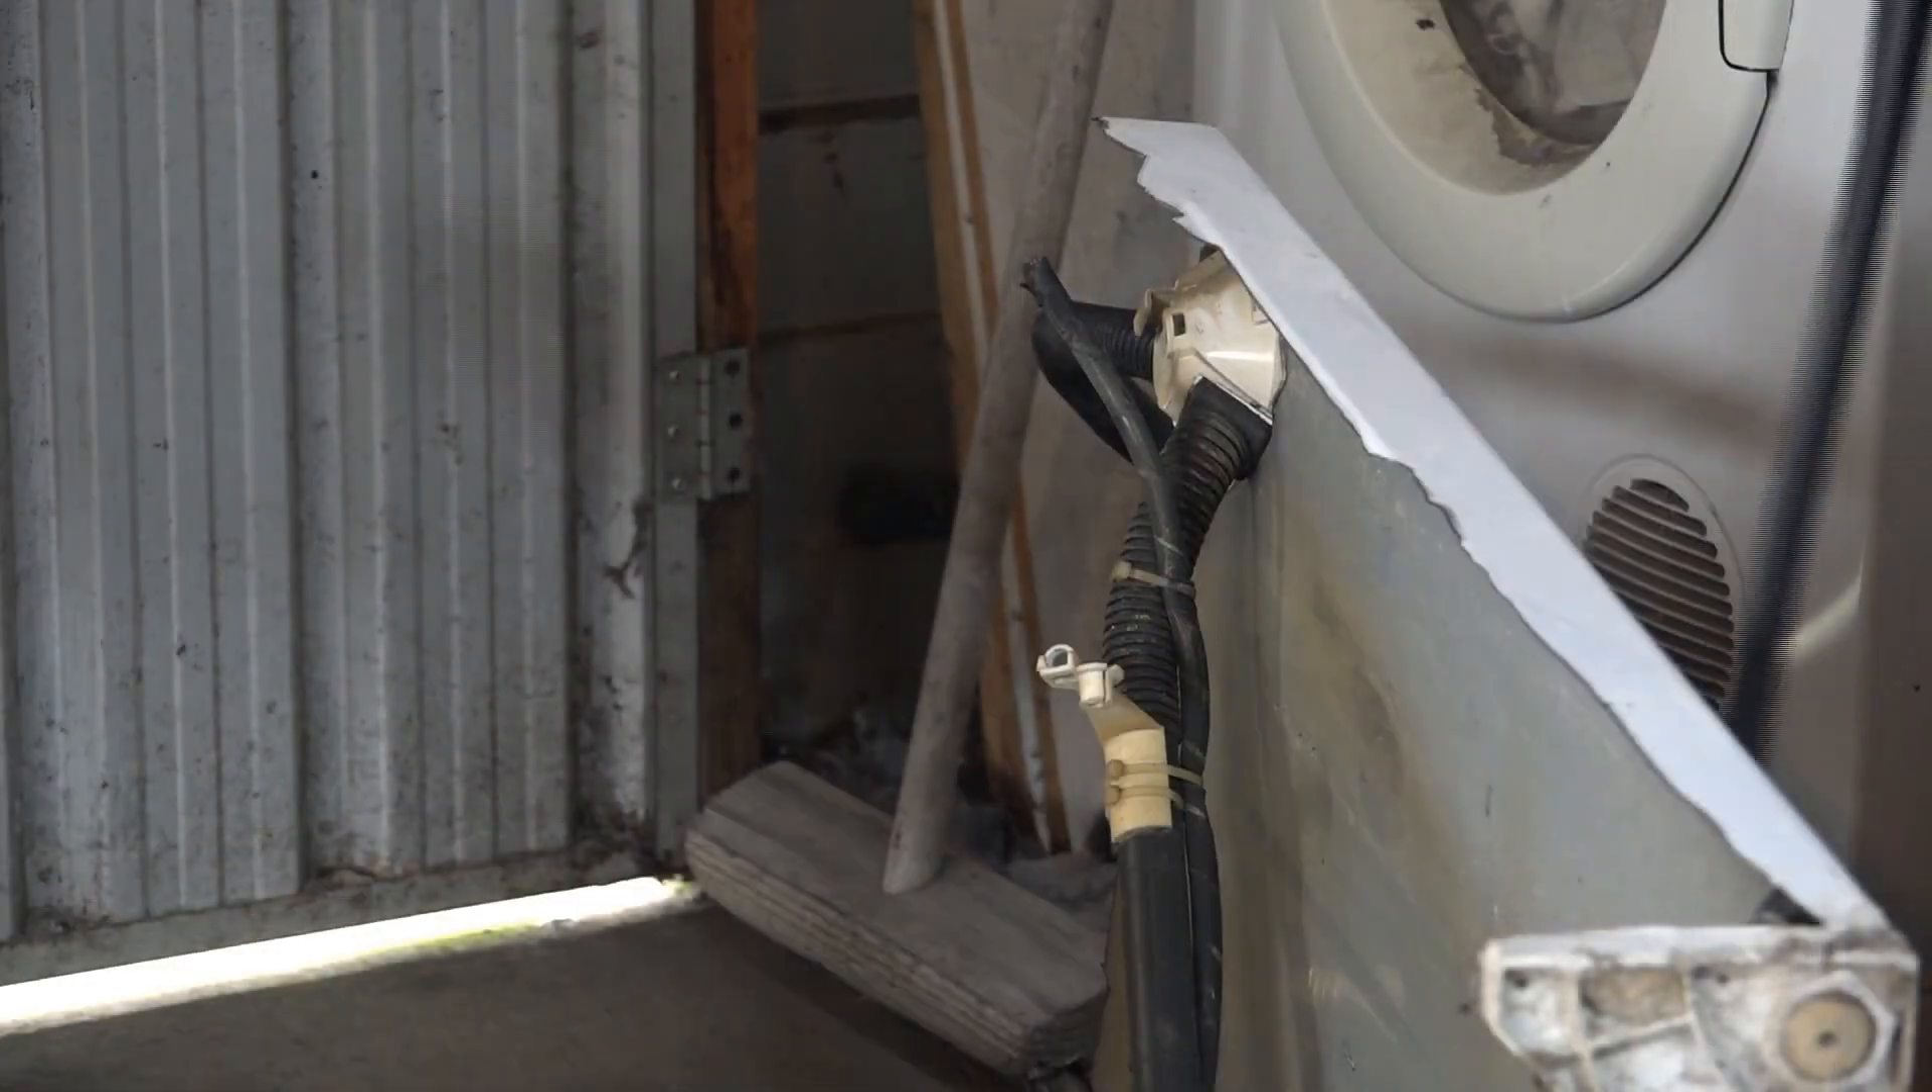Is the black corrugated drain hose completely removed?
No.